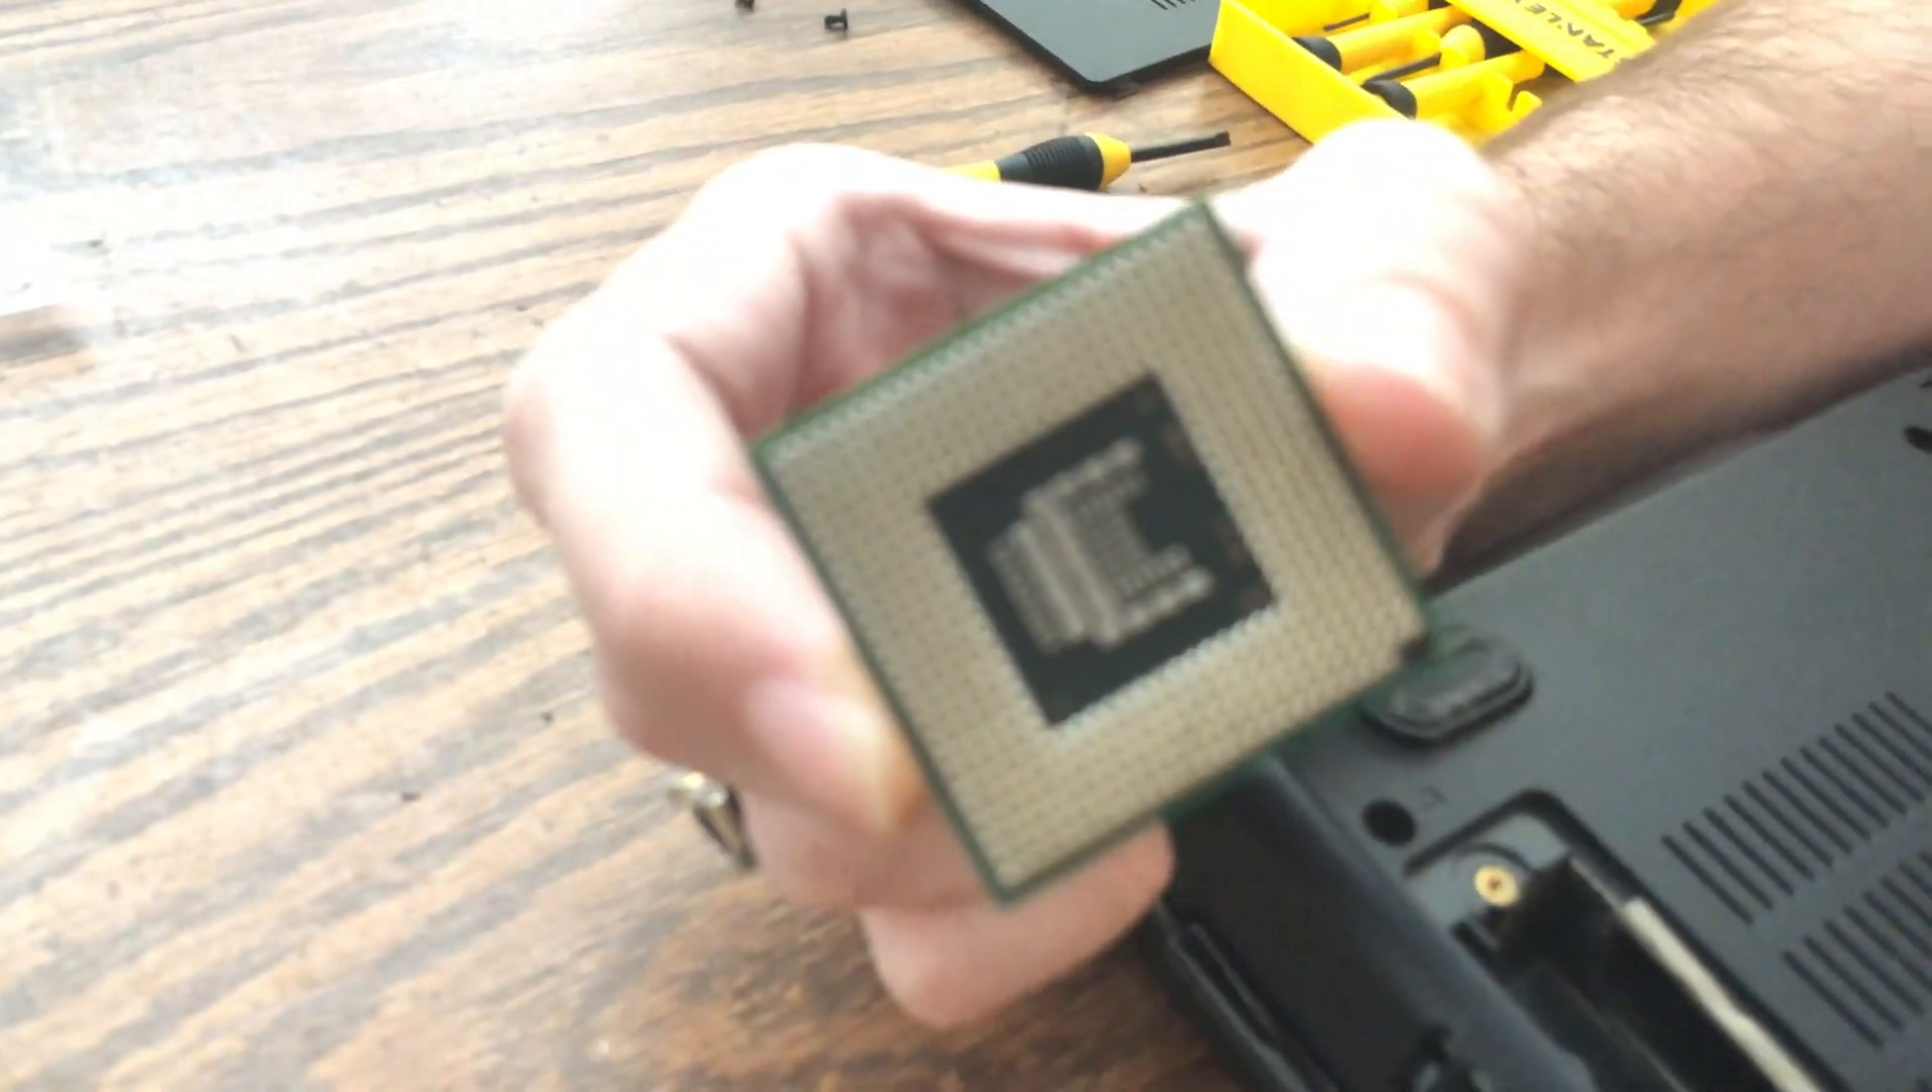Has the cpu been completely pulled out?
Yes.